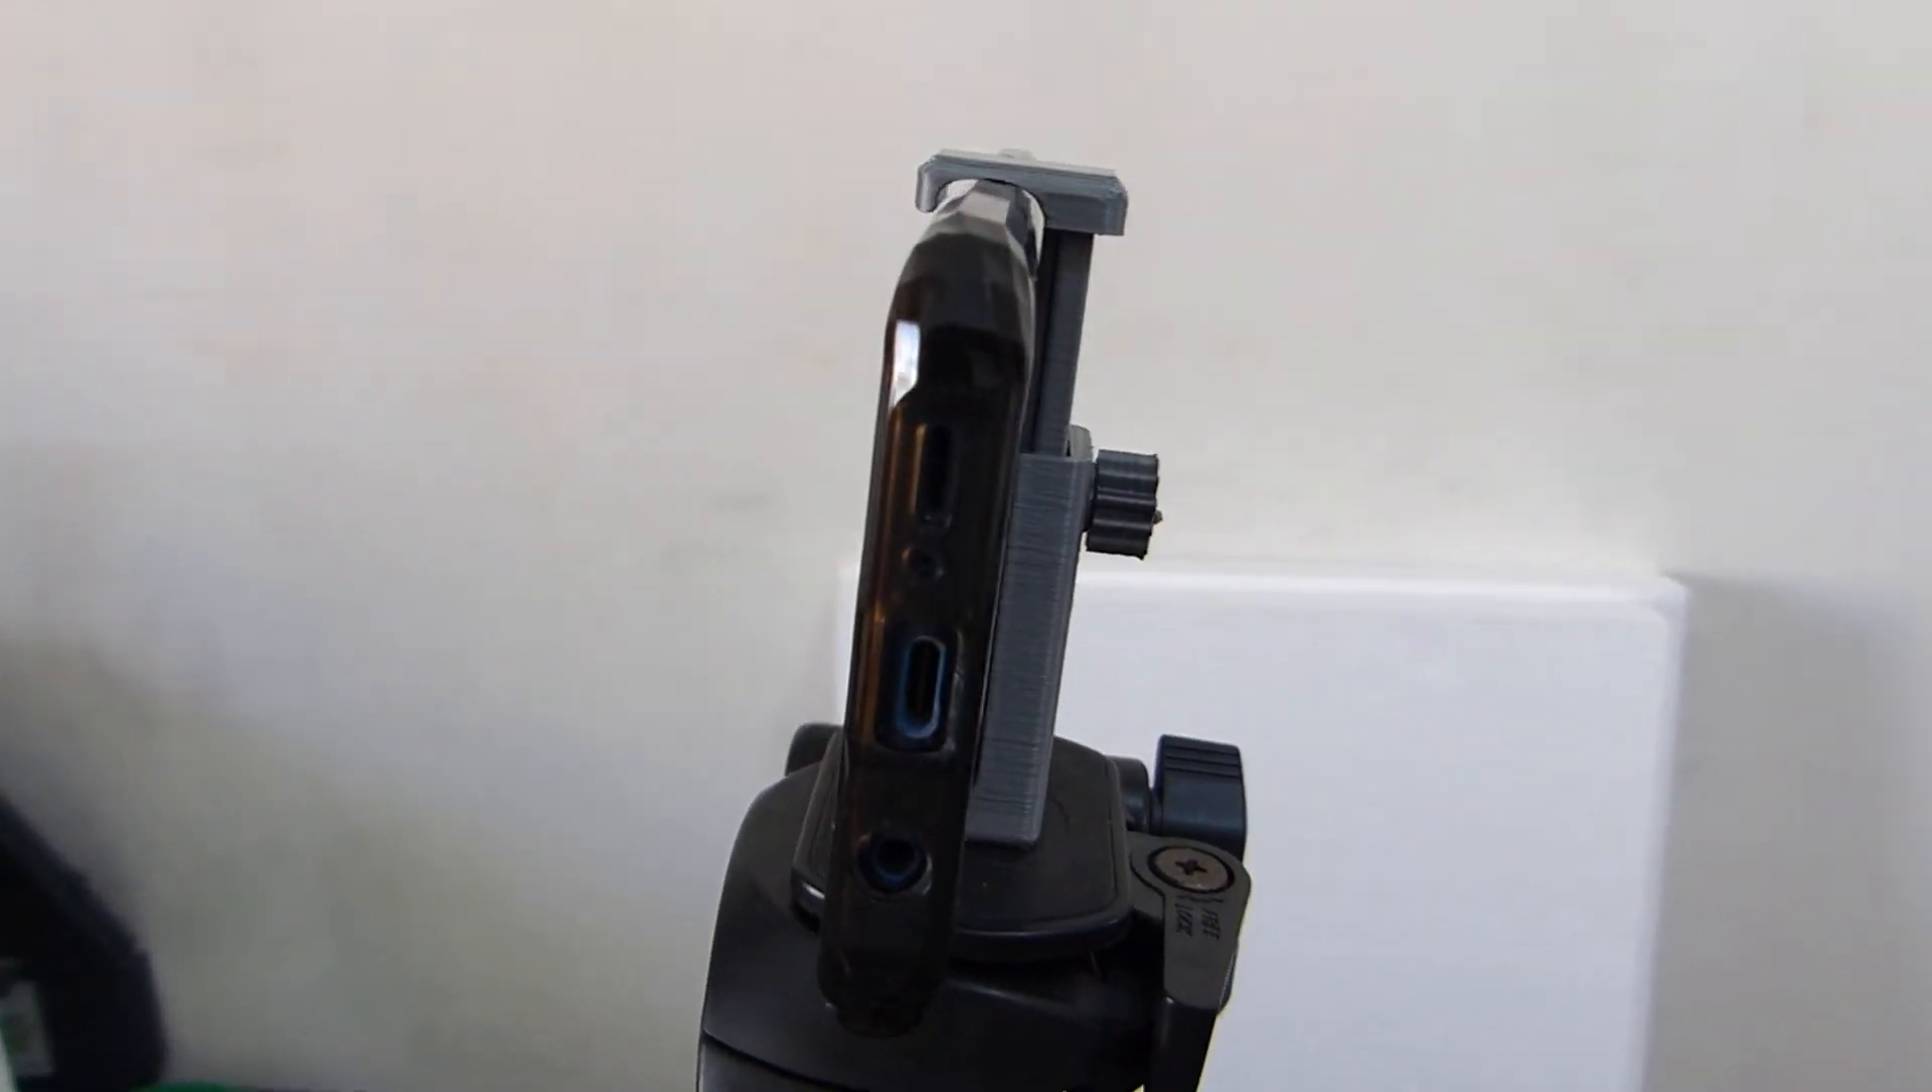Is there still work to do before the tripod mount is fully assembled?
No.